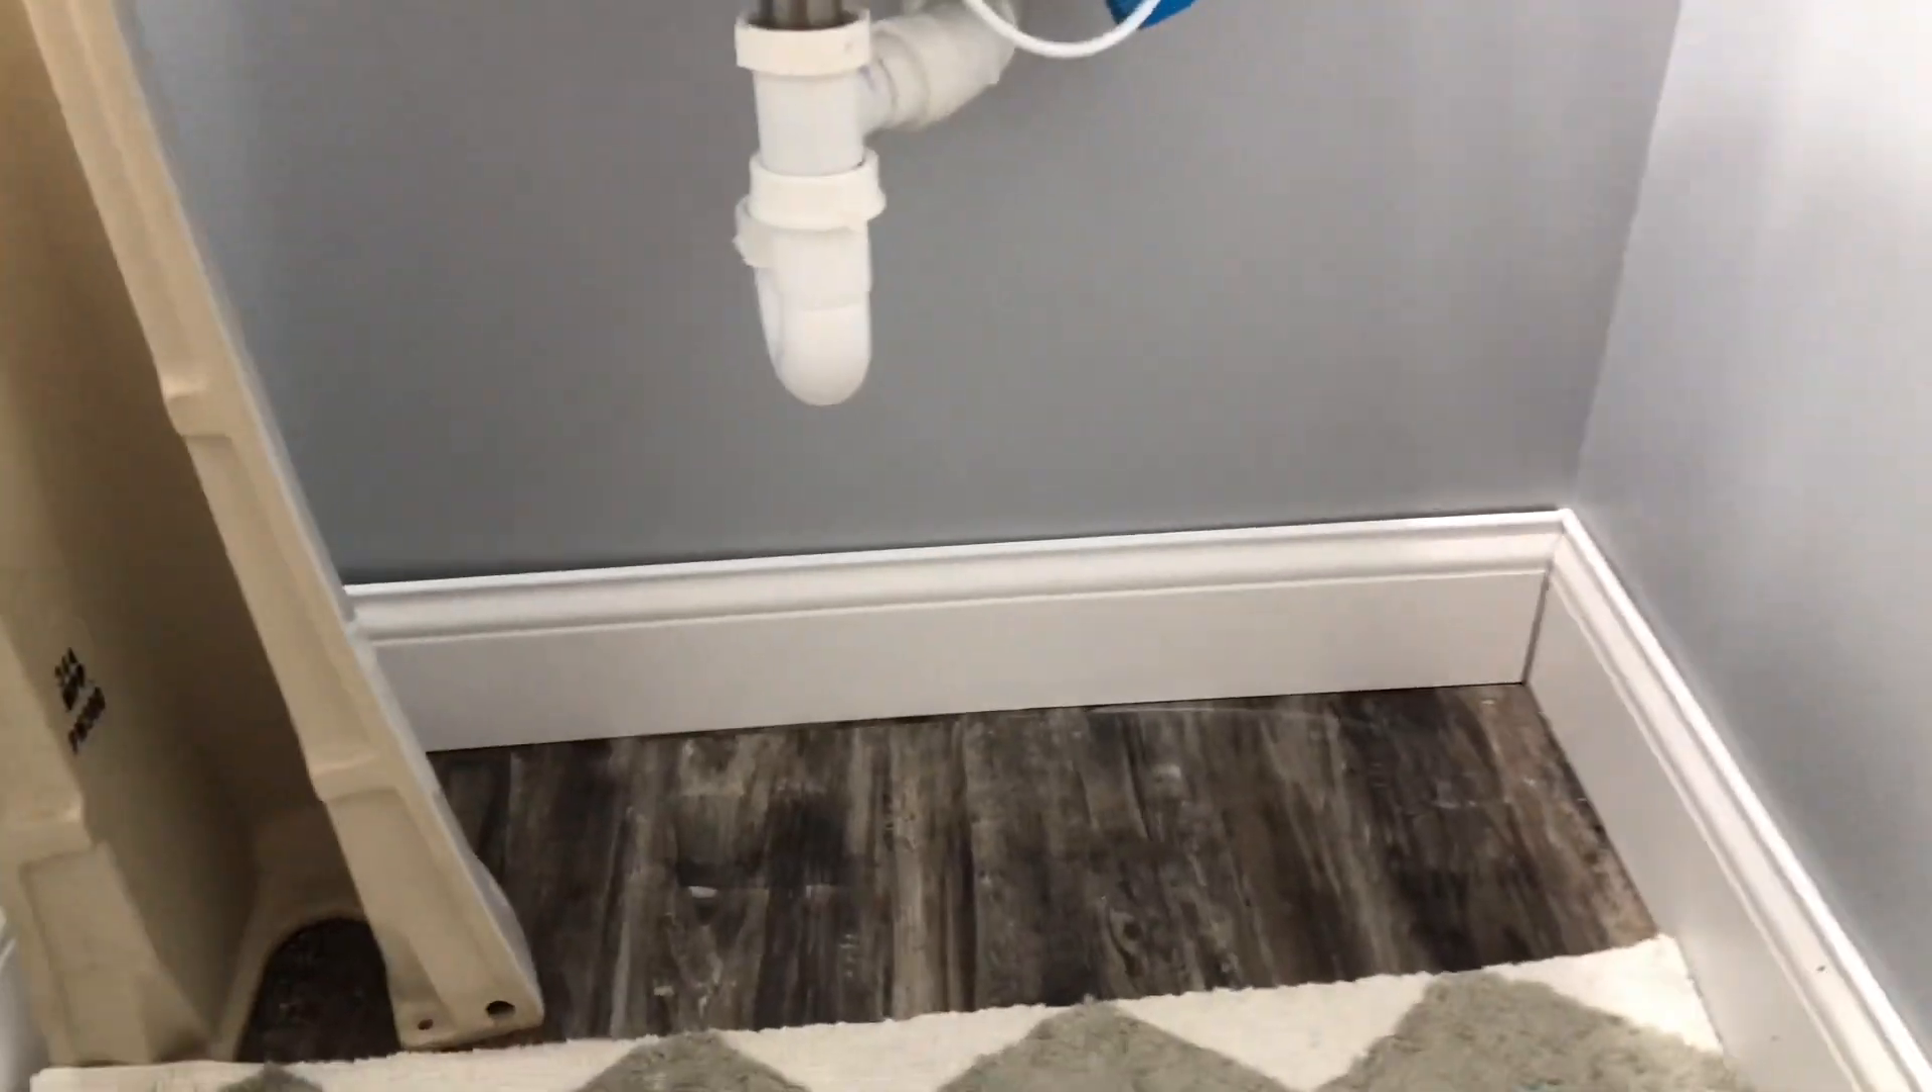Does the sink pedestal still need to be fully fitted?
Yes.